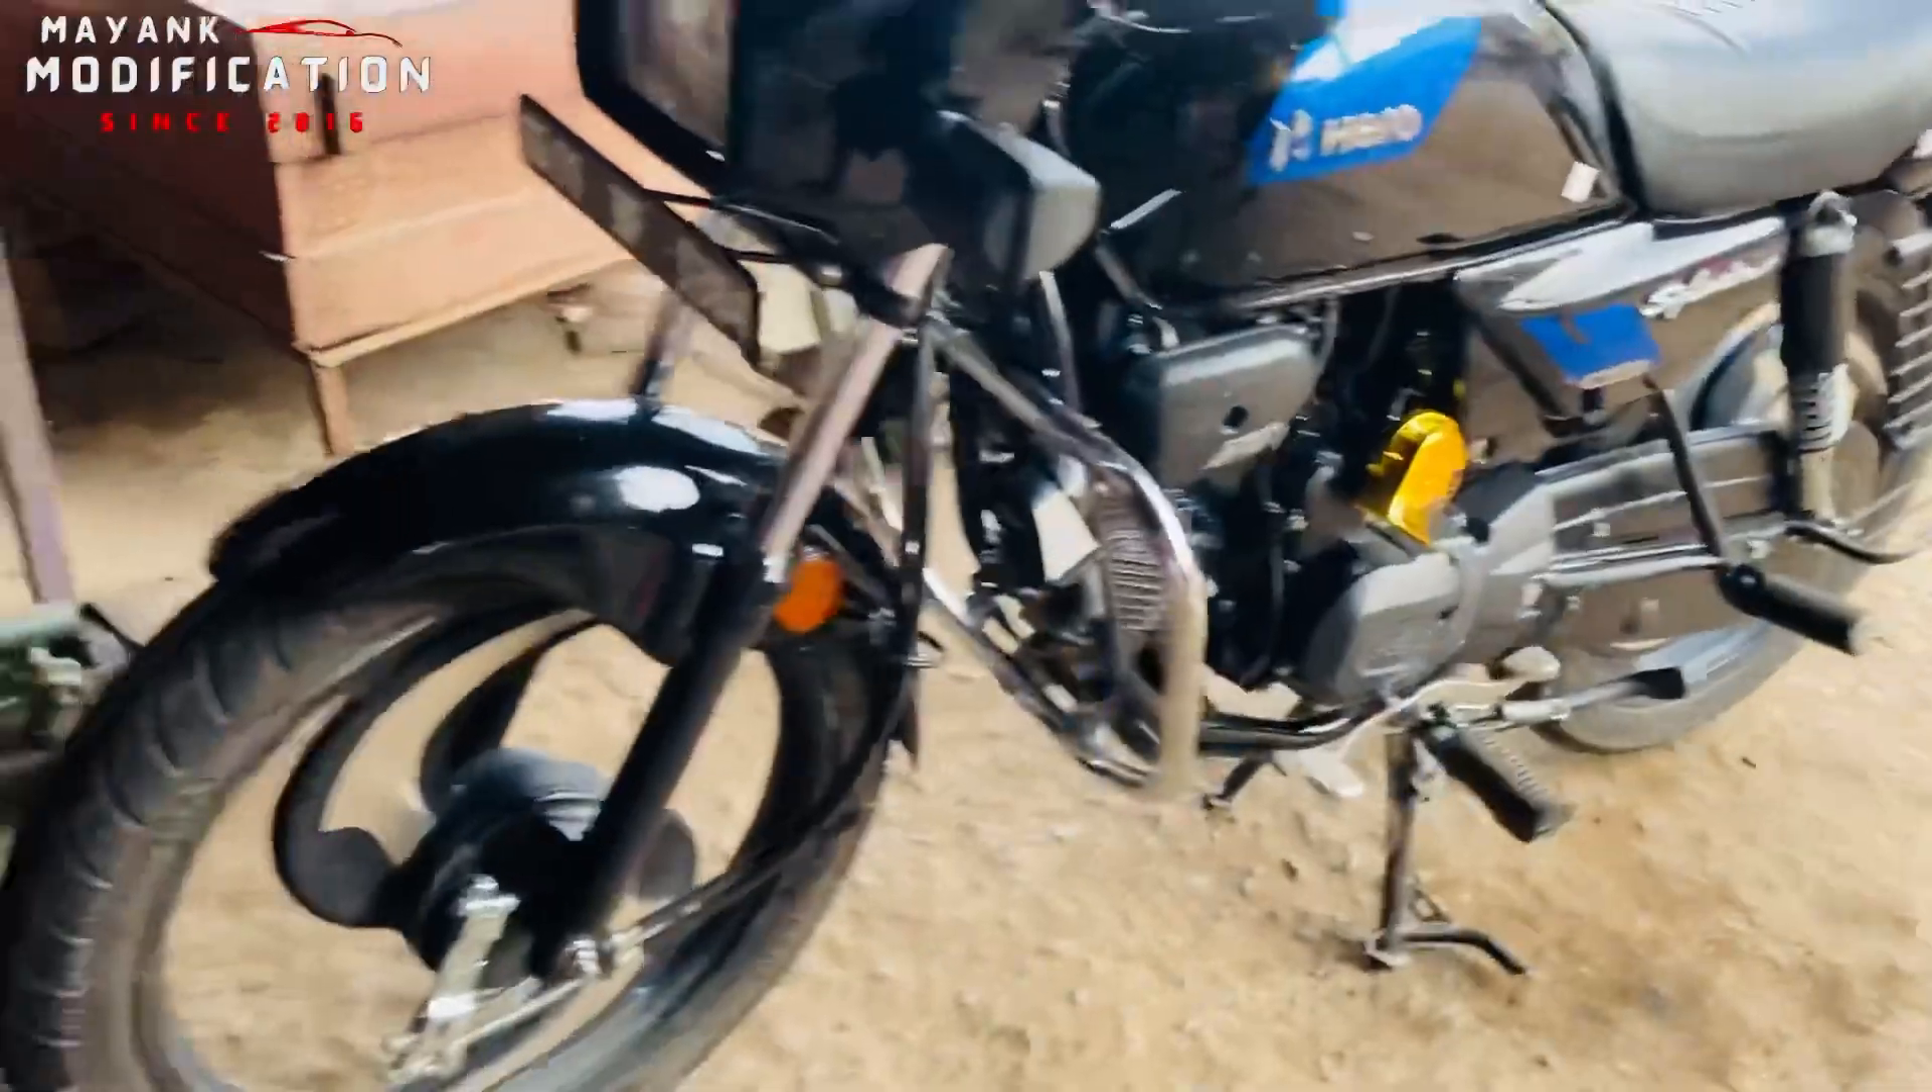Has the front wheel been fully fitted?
Yes.